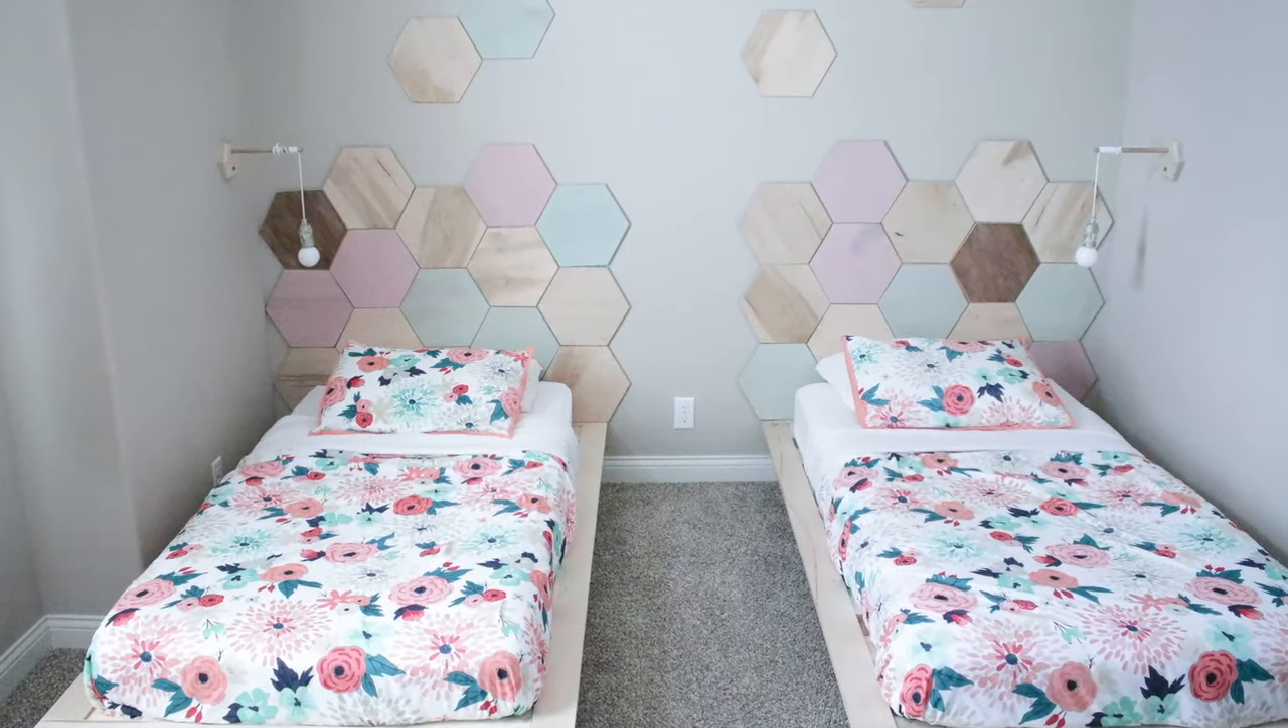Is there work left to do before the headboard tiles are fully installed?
No.